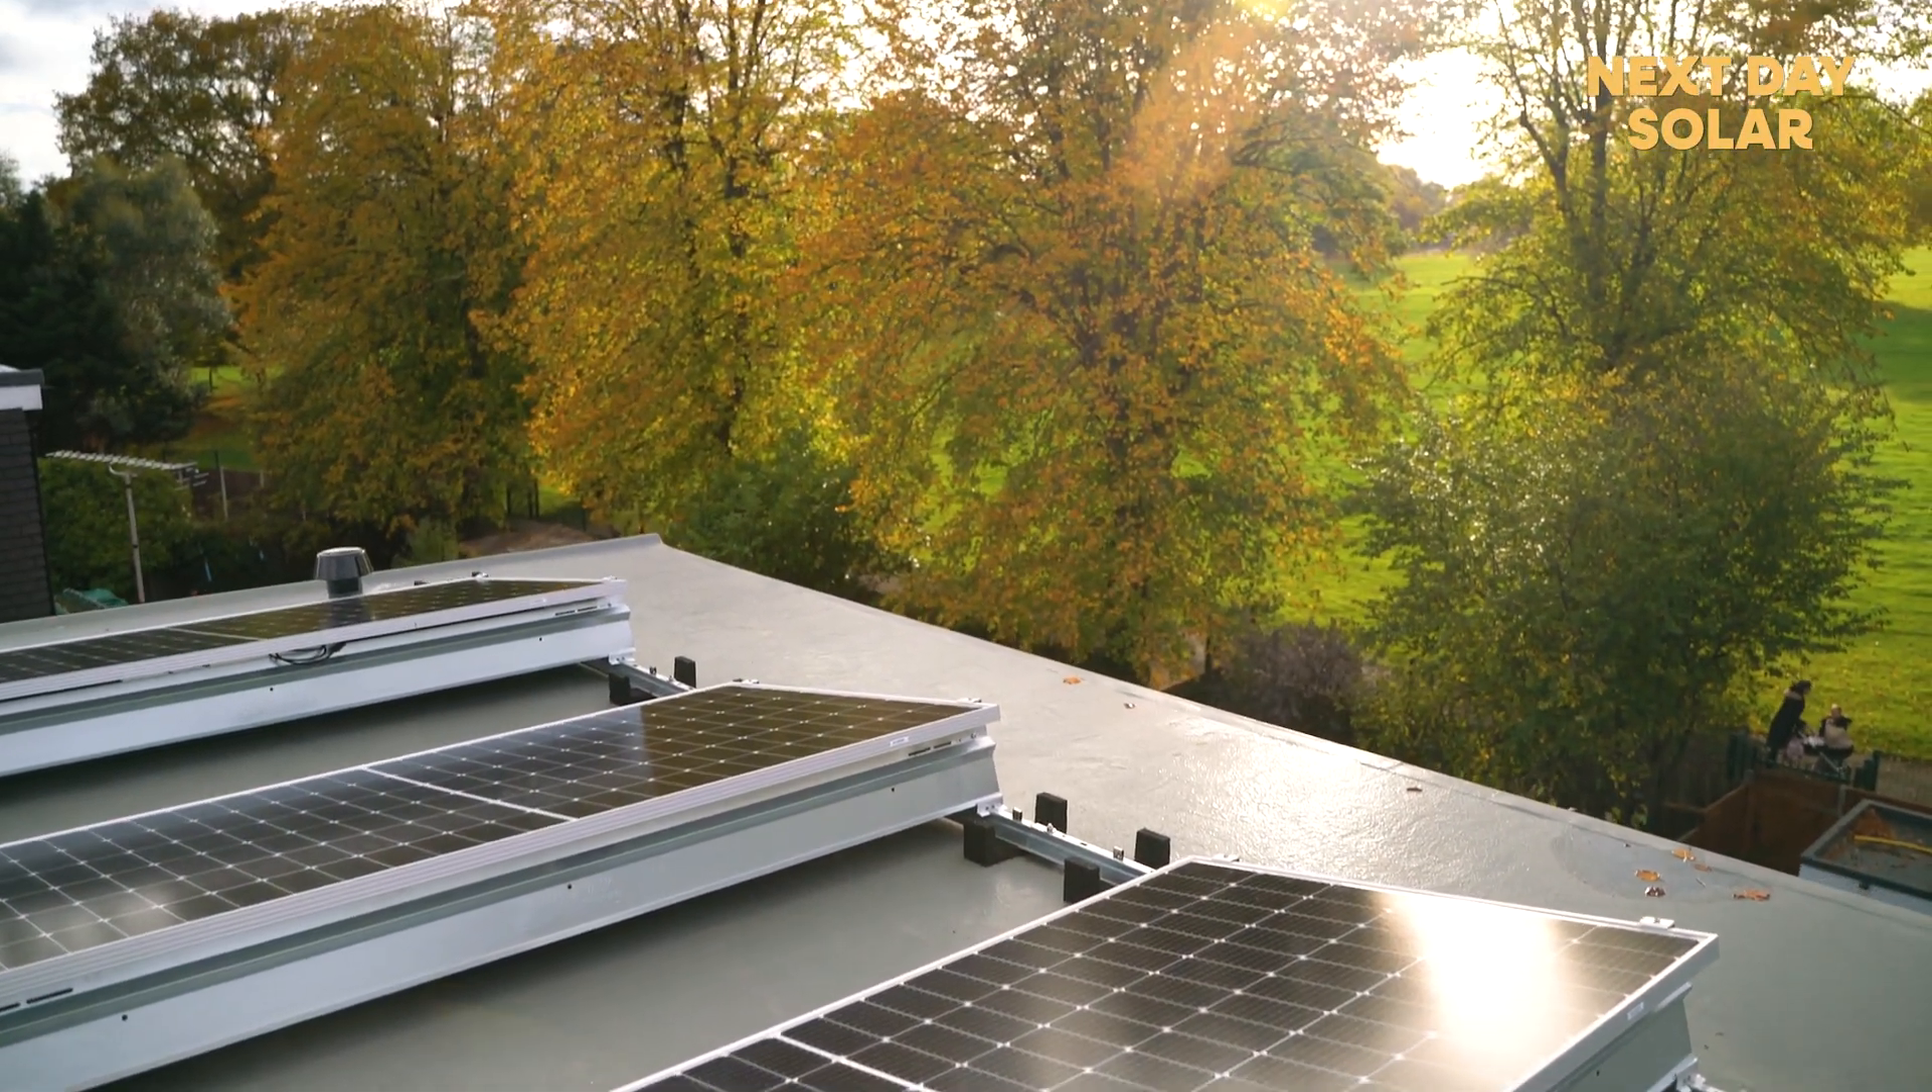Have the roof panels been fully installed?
Yes.